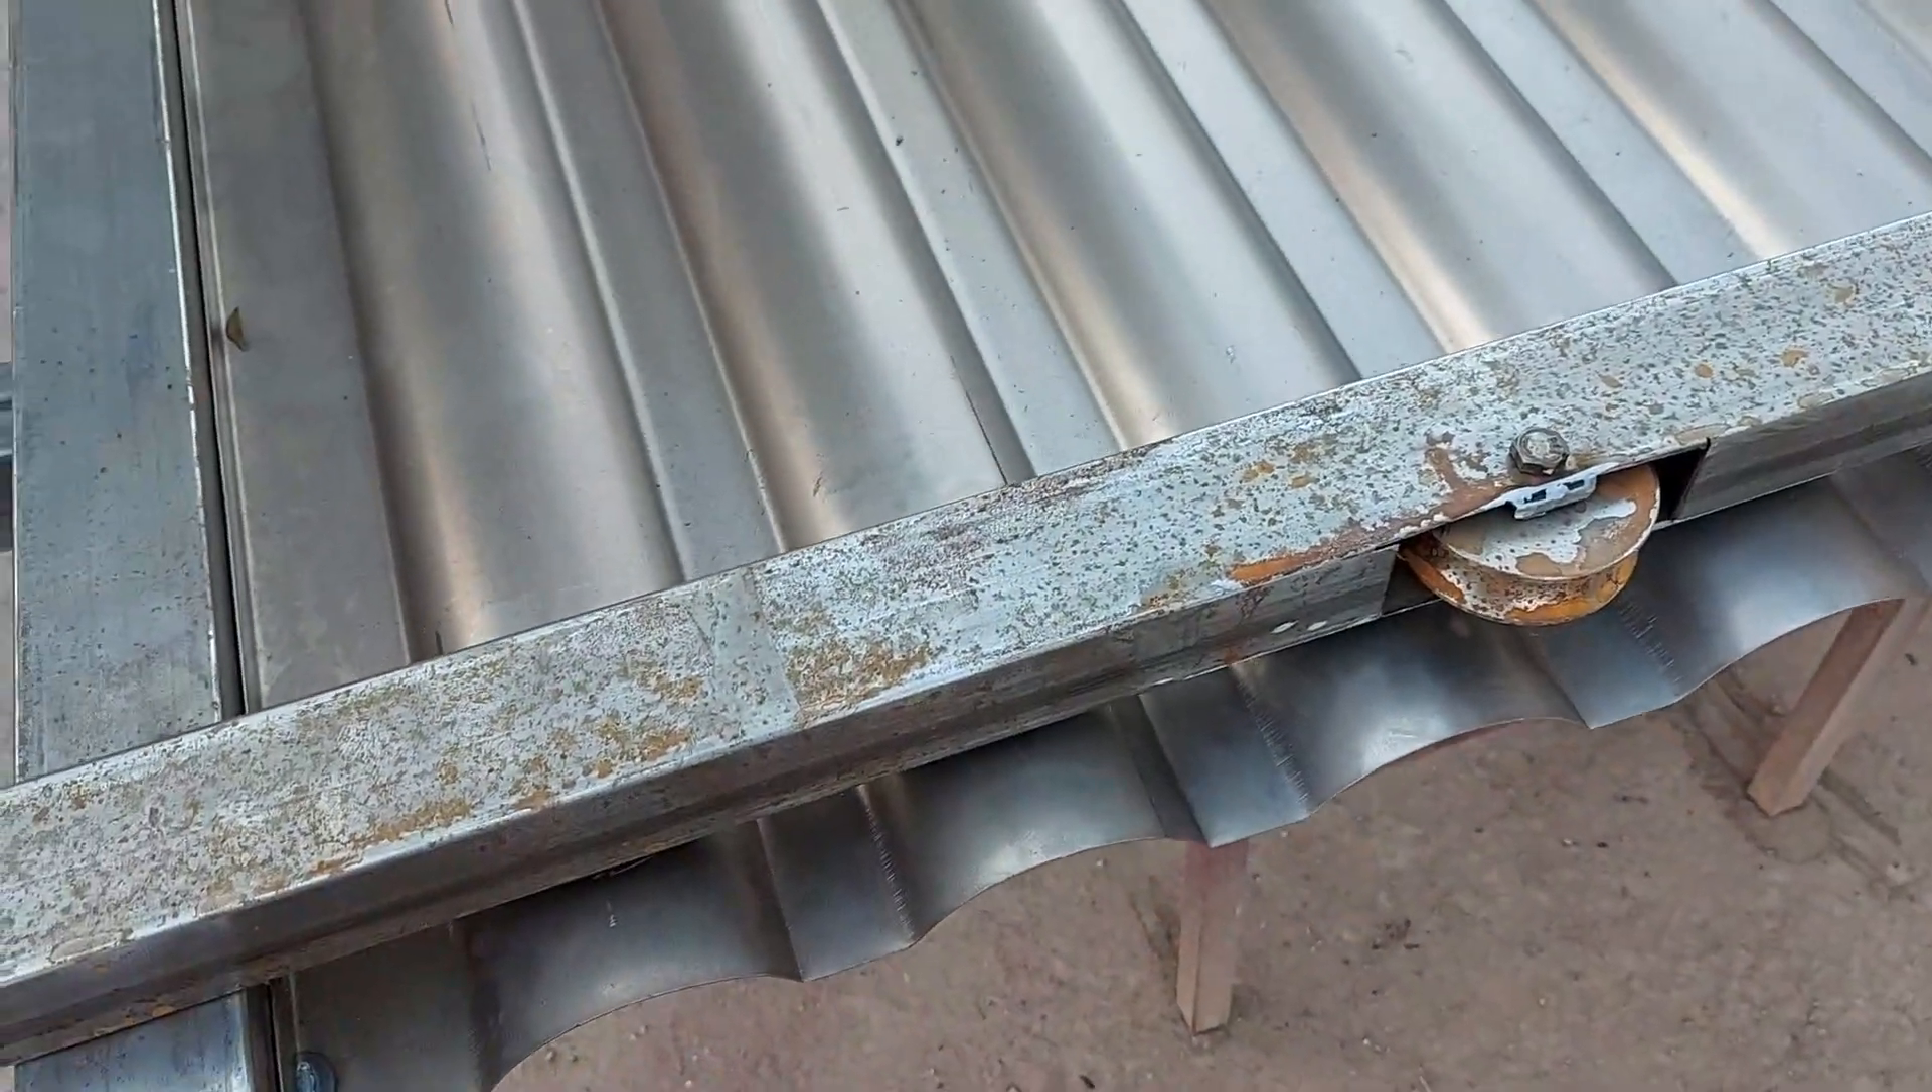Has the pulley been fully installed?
Yes.